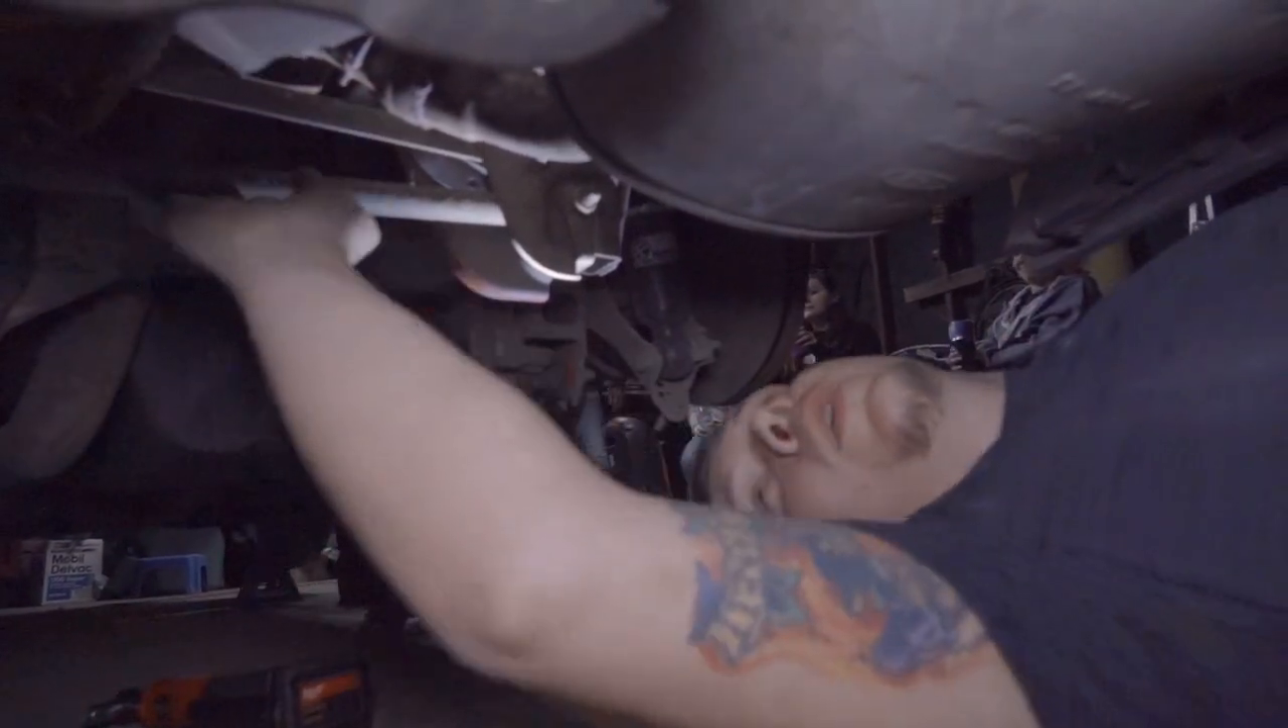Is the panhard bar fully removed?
No.